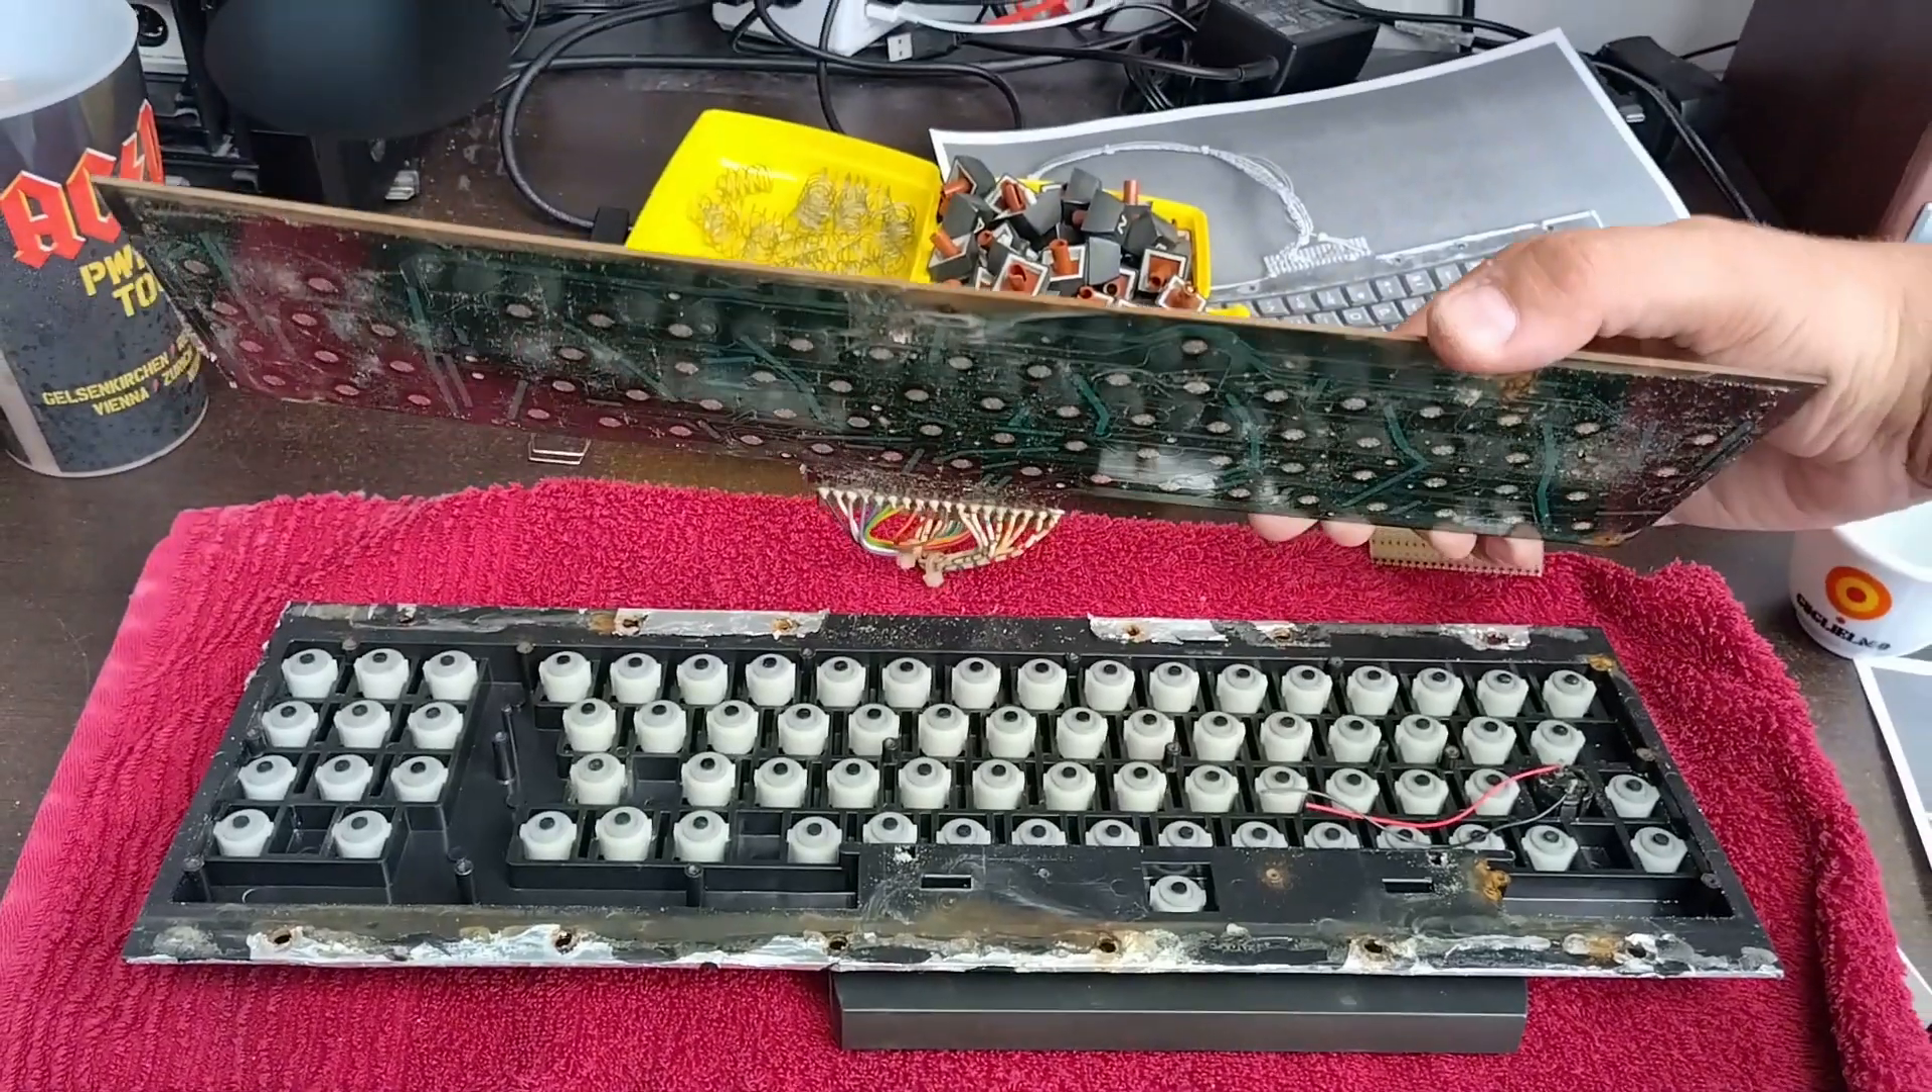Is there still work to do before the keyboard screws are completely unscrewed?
No.